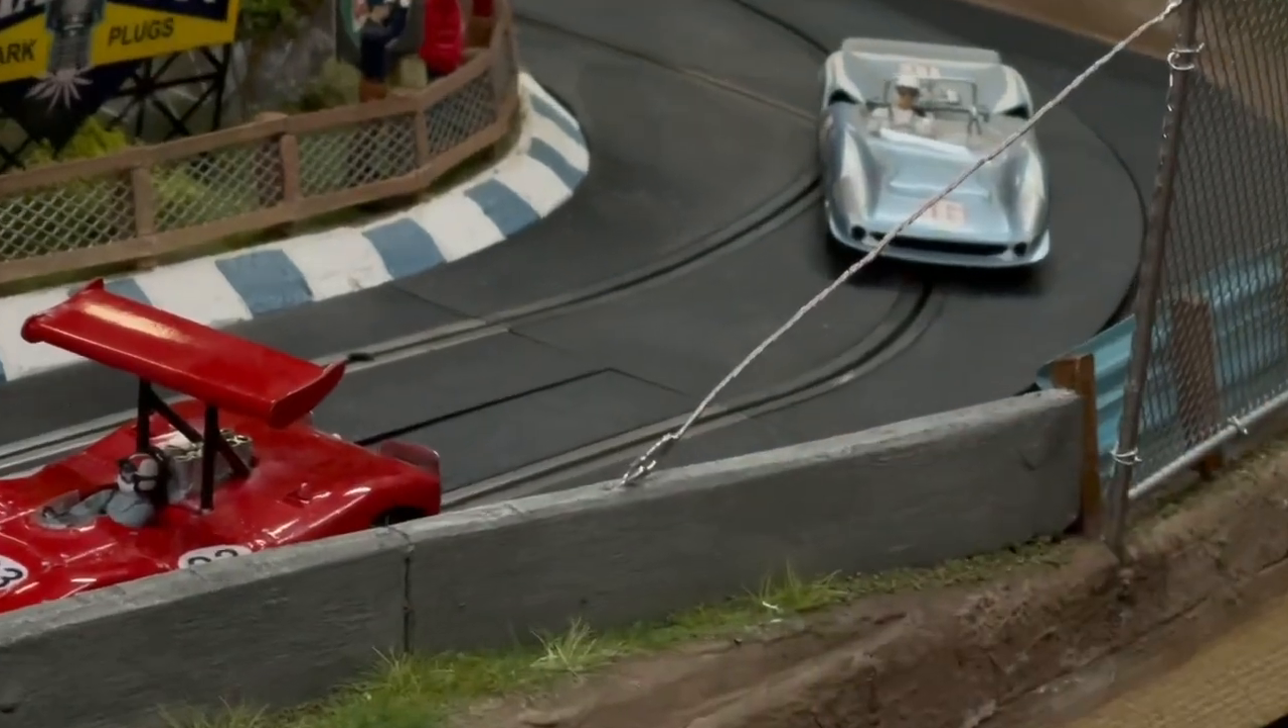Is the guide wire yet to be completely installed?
No.